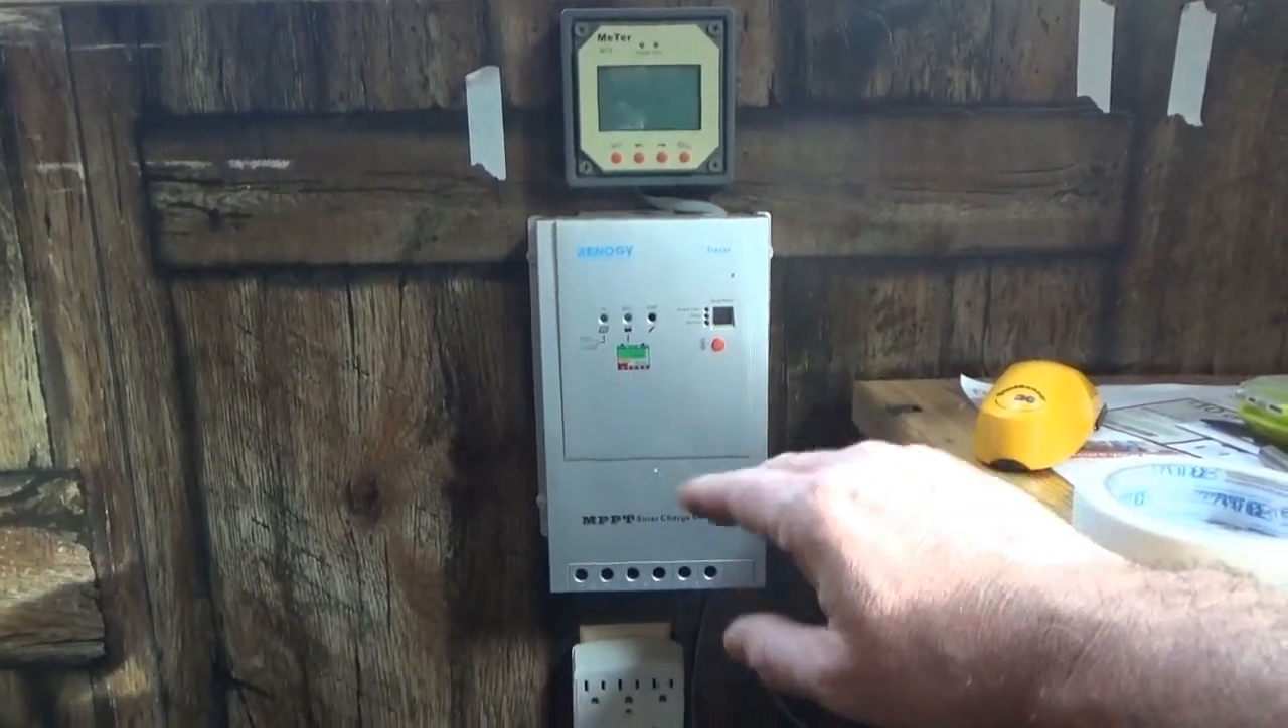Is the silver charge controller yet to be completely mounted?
No.